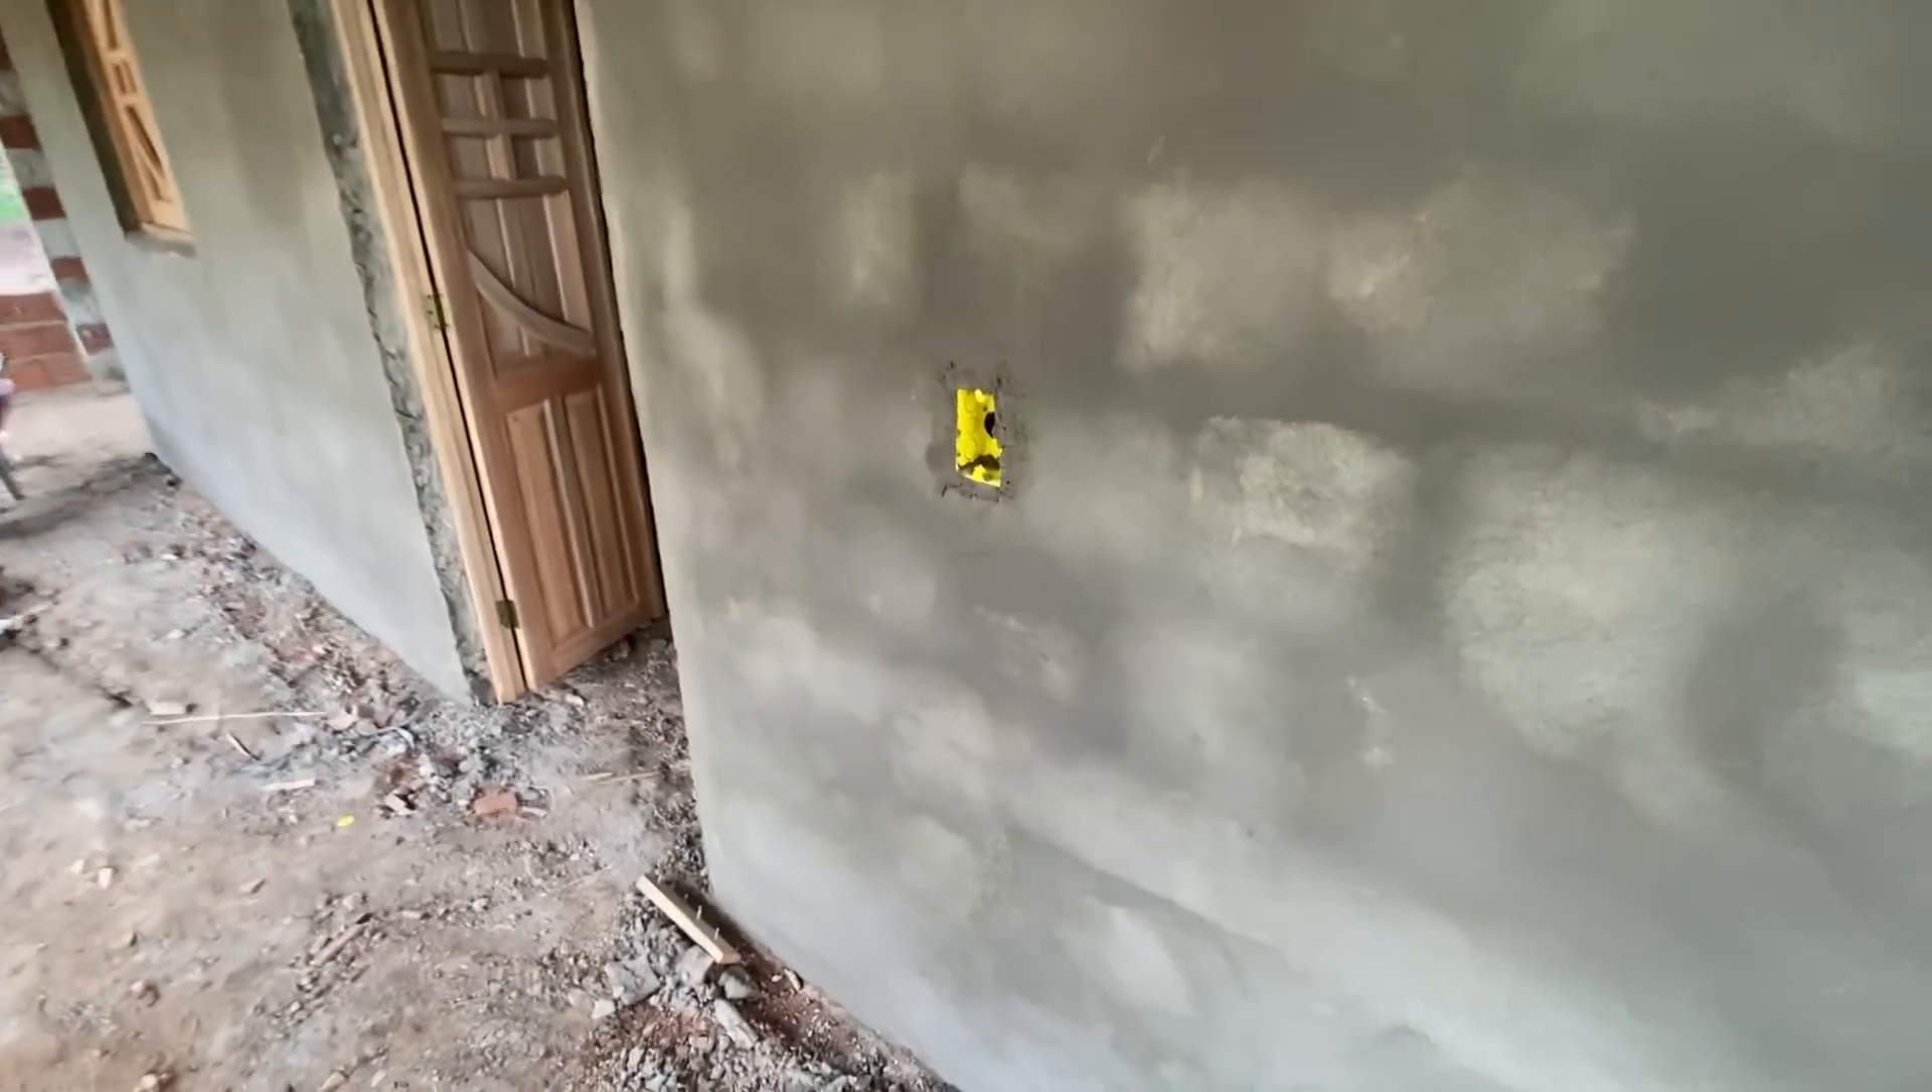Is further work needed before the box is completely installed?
No.